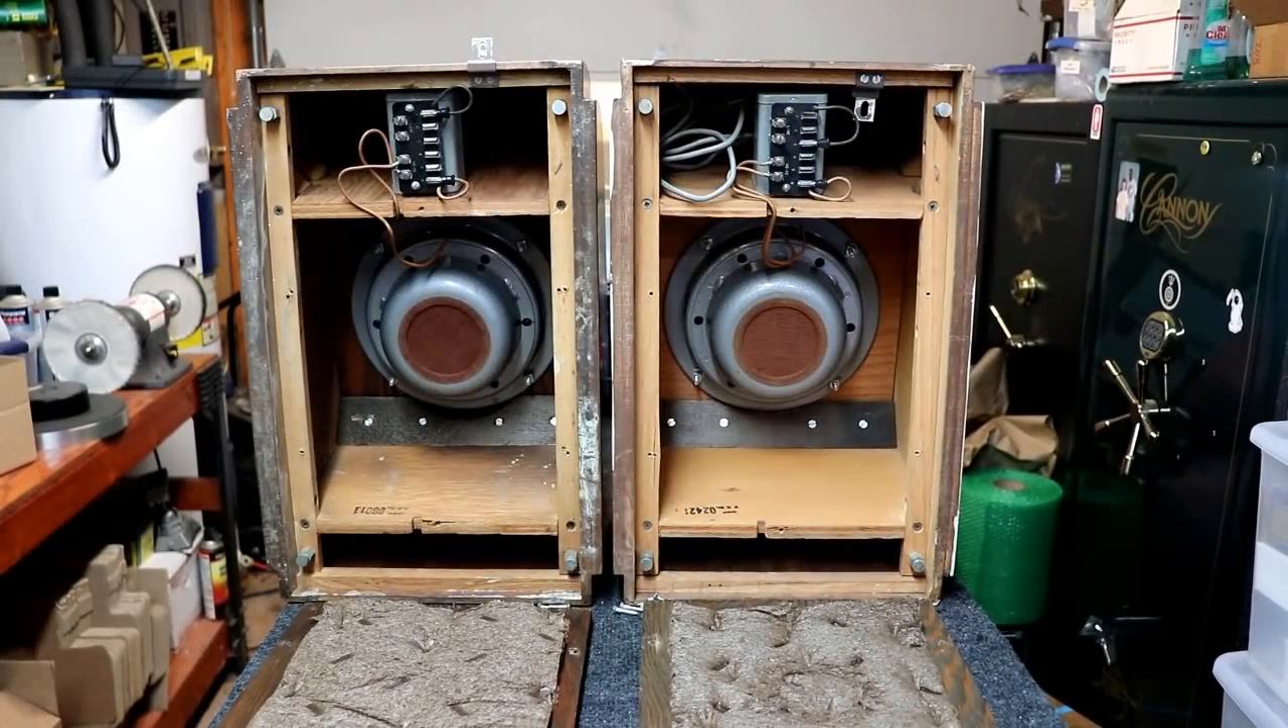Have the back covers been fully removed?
Yes.